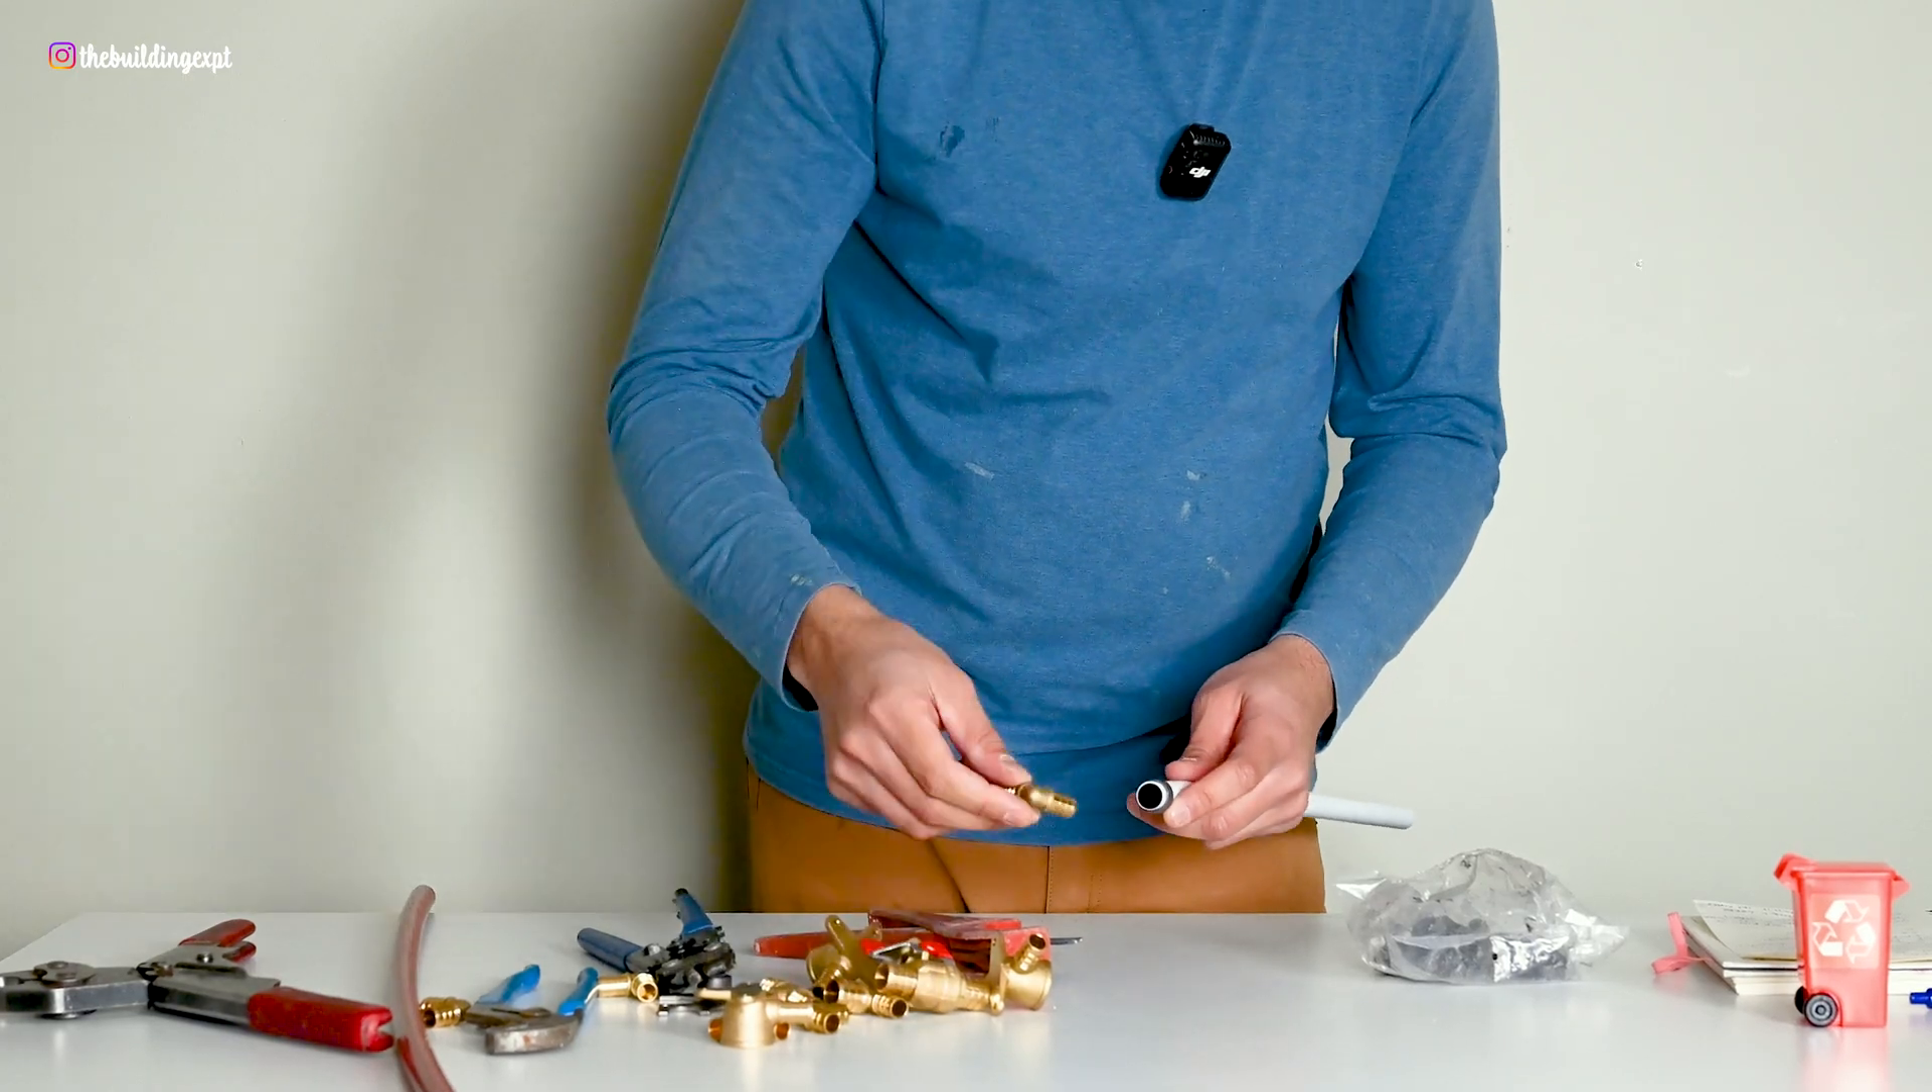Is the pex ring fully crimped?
No.